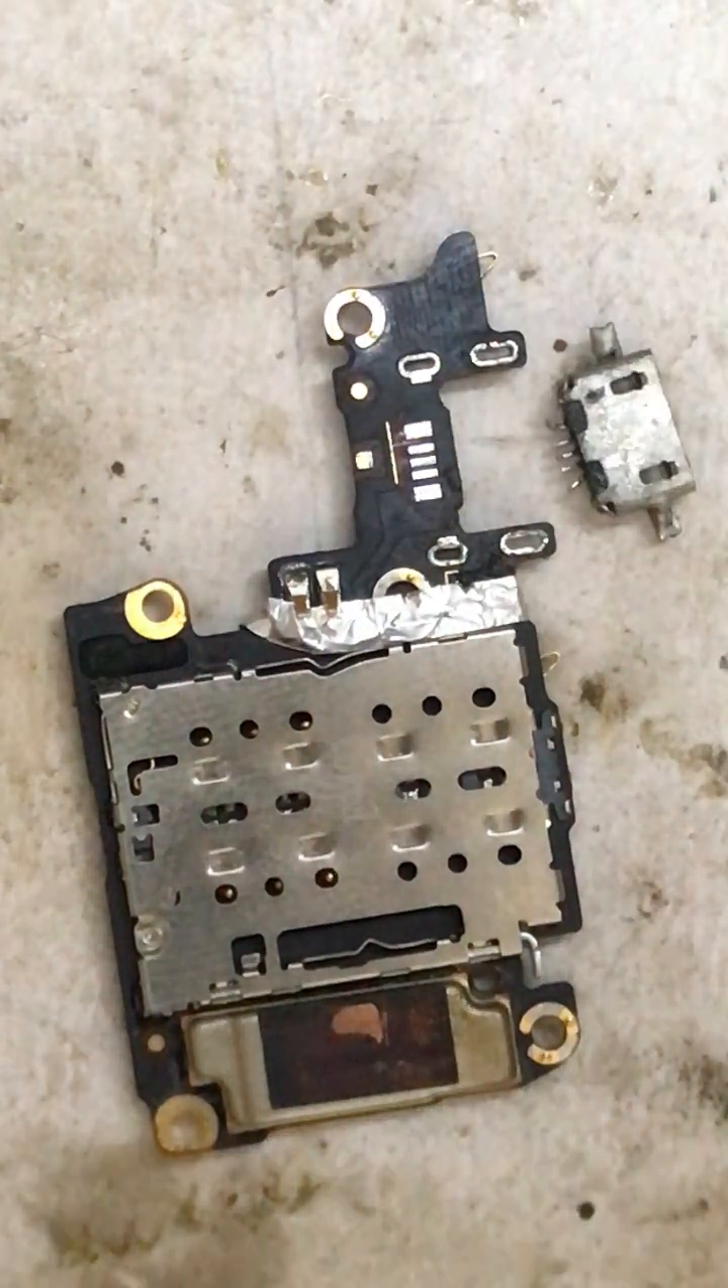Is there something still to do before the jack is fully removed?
No.